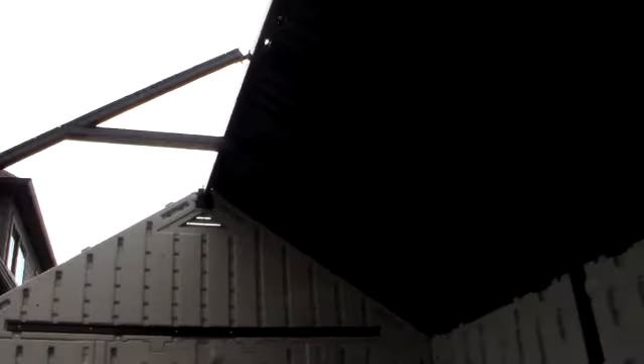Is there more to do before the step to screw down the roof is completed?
Yes.